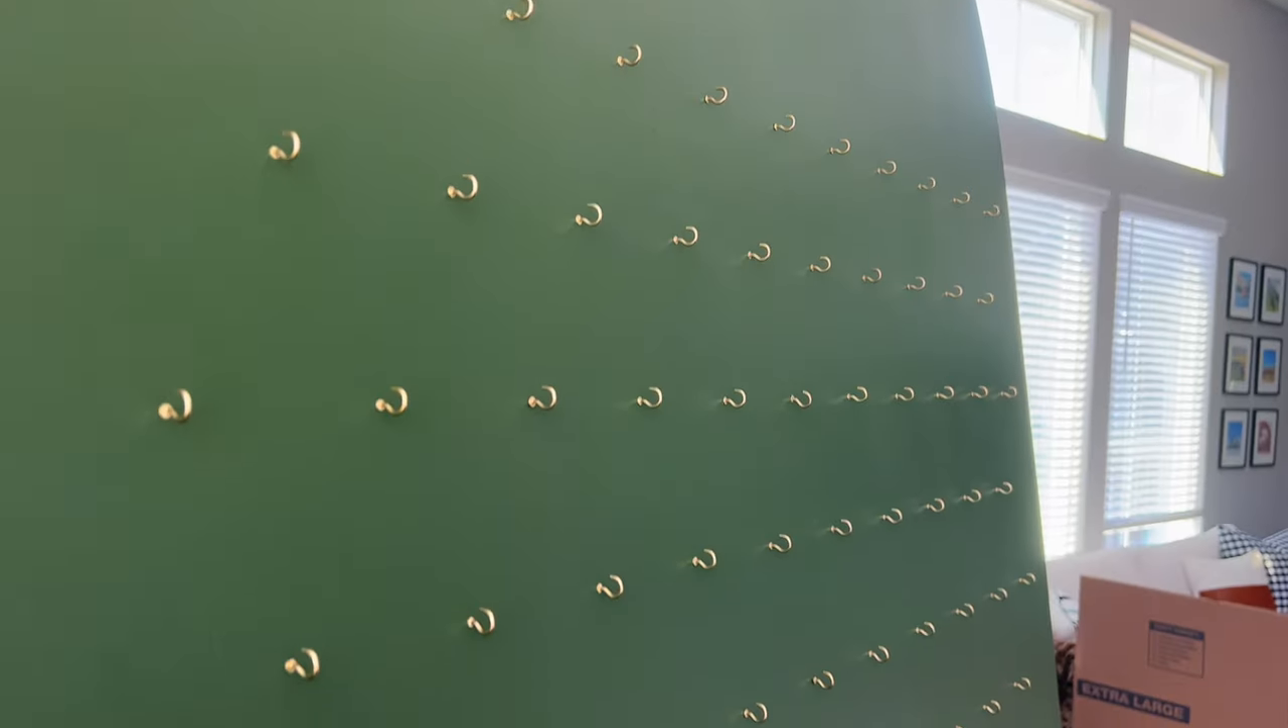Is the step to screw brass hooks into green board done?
Yes.